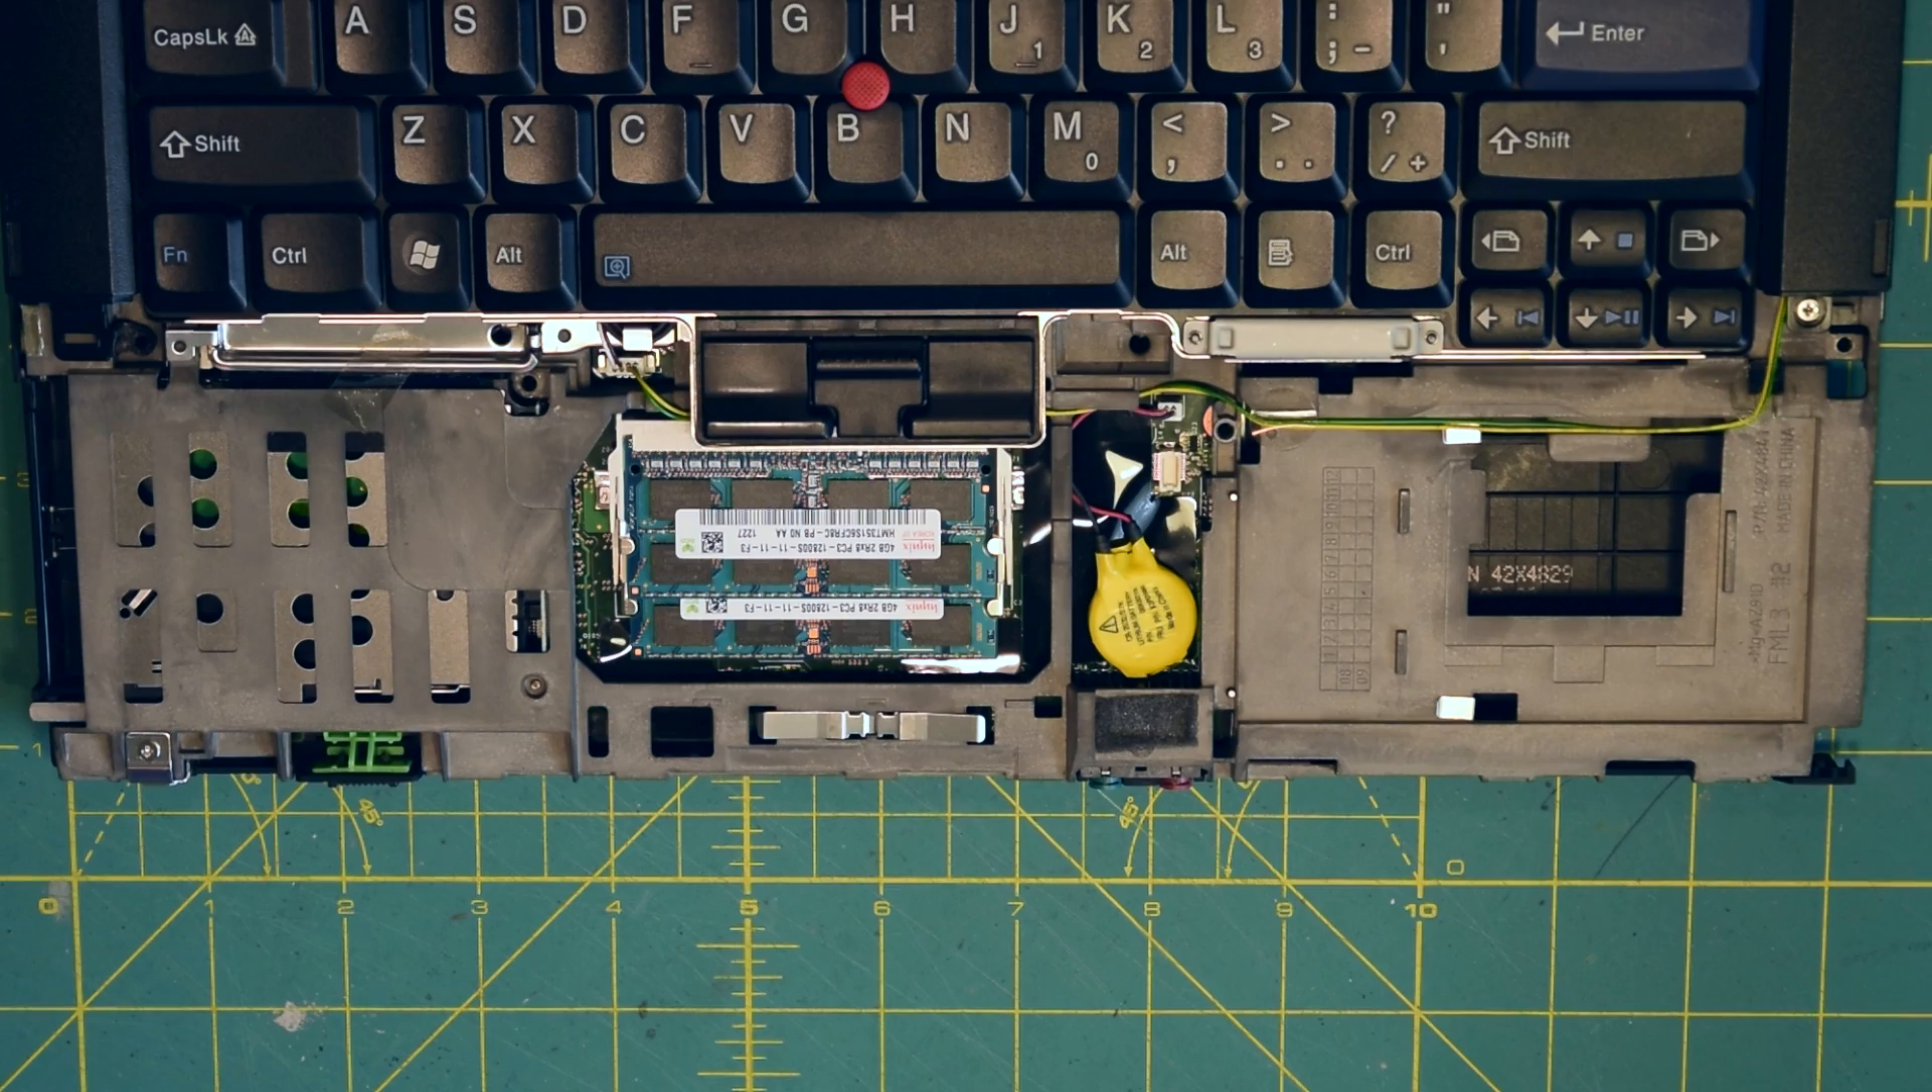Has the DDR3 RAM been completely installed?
Yes.